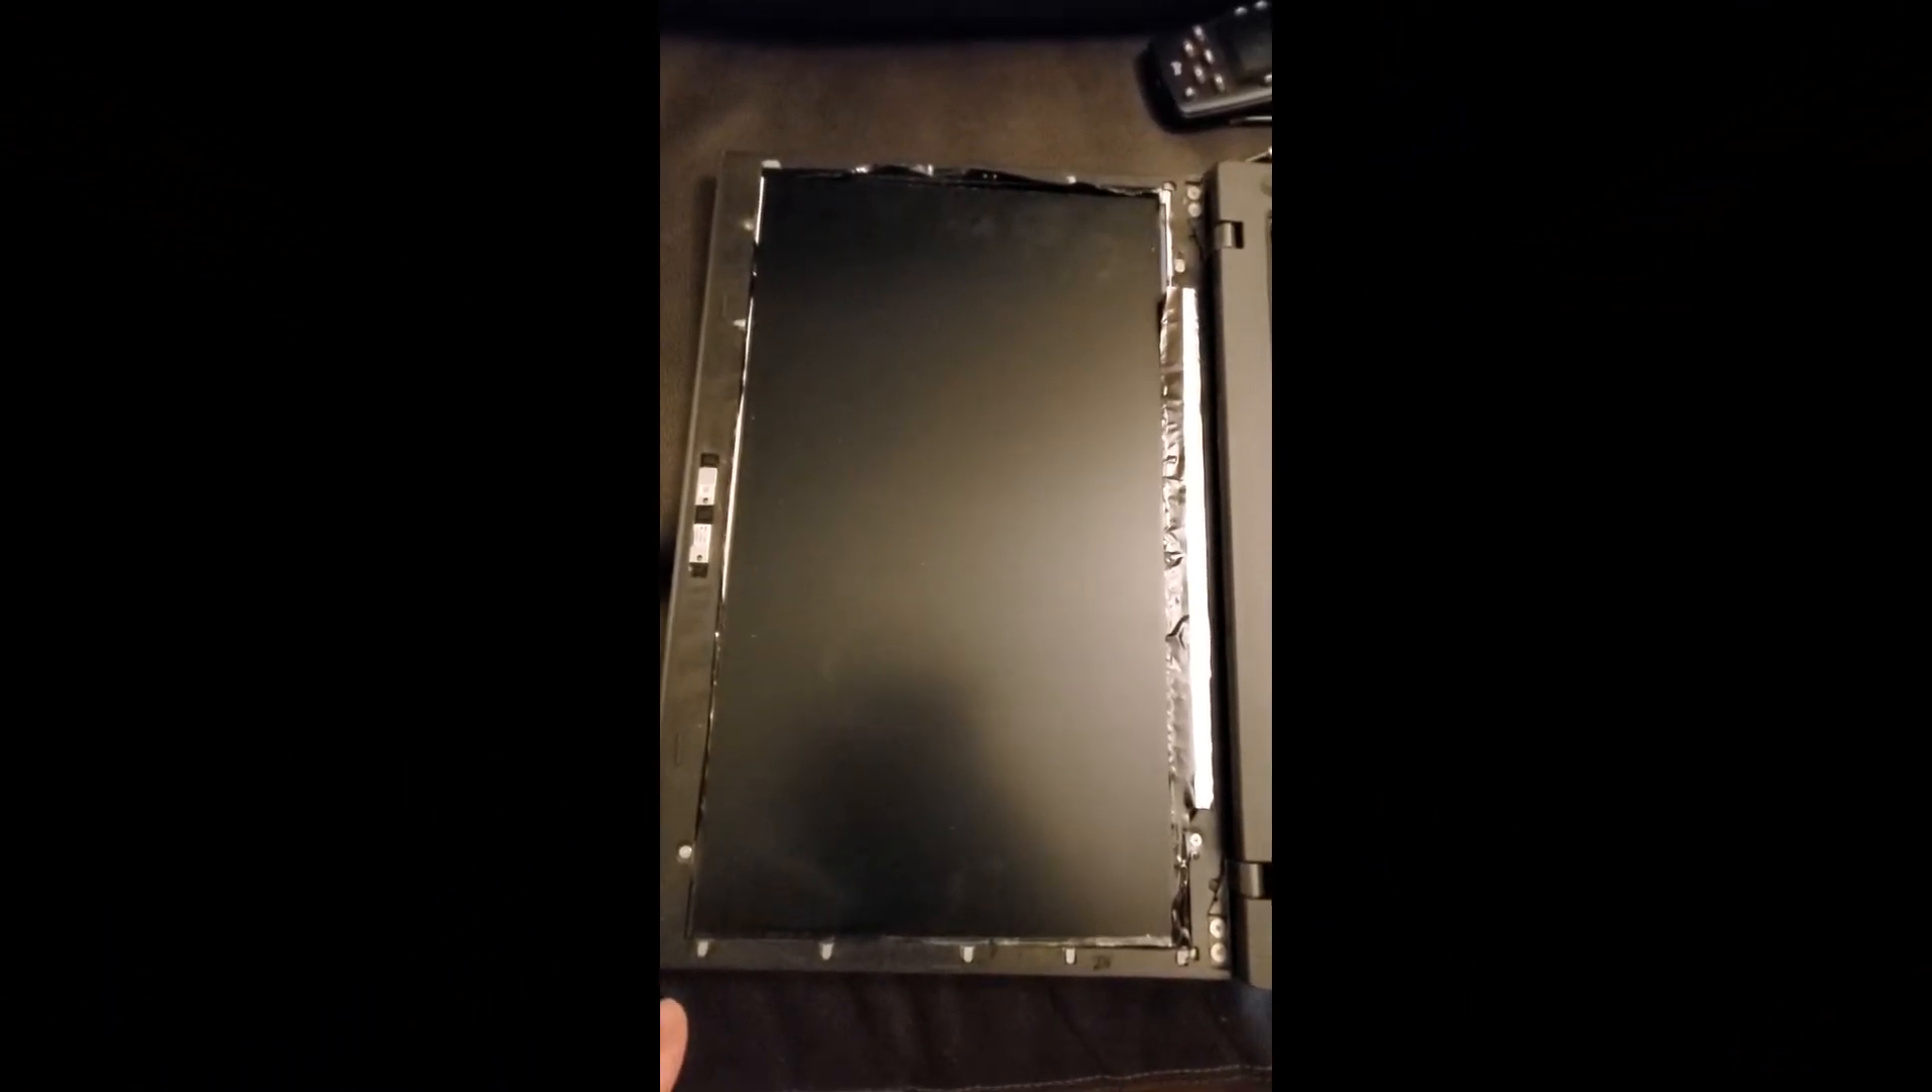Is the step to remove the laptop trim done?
Yes.